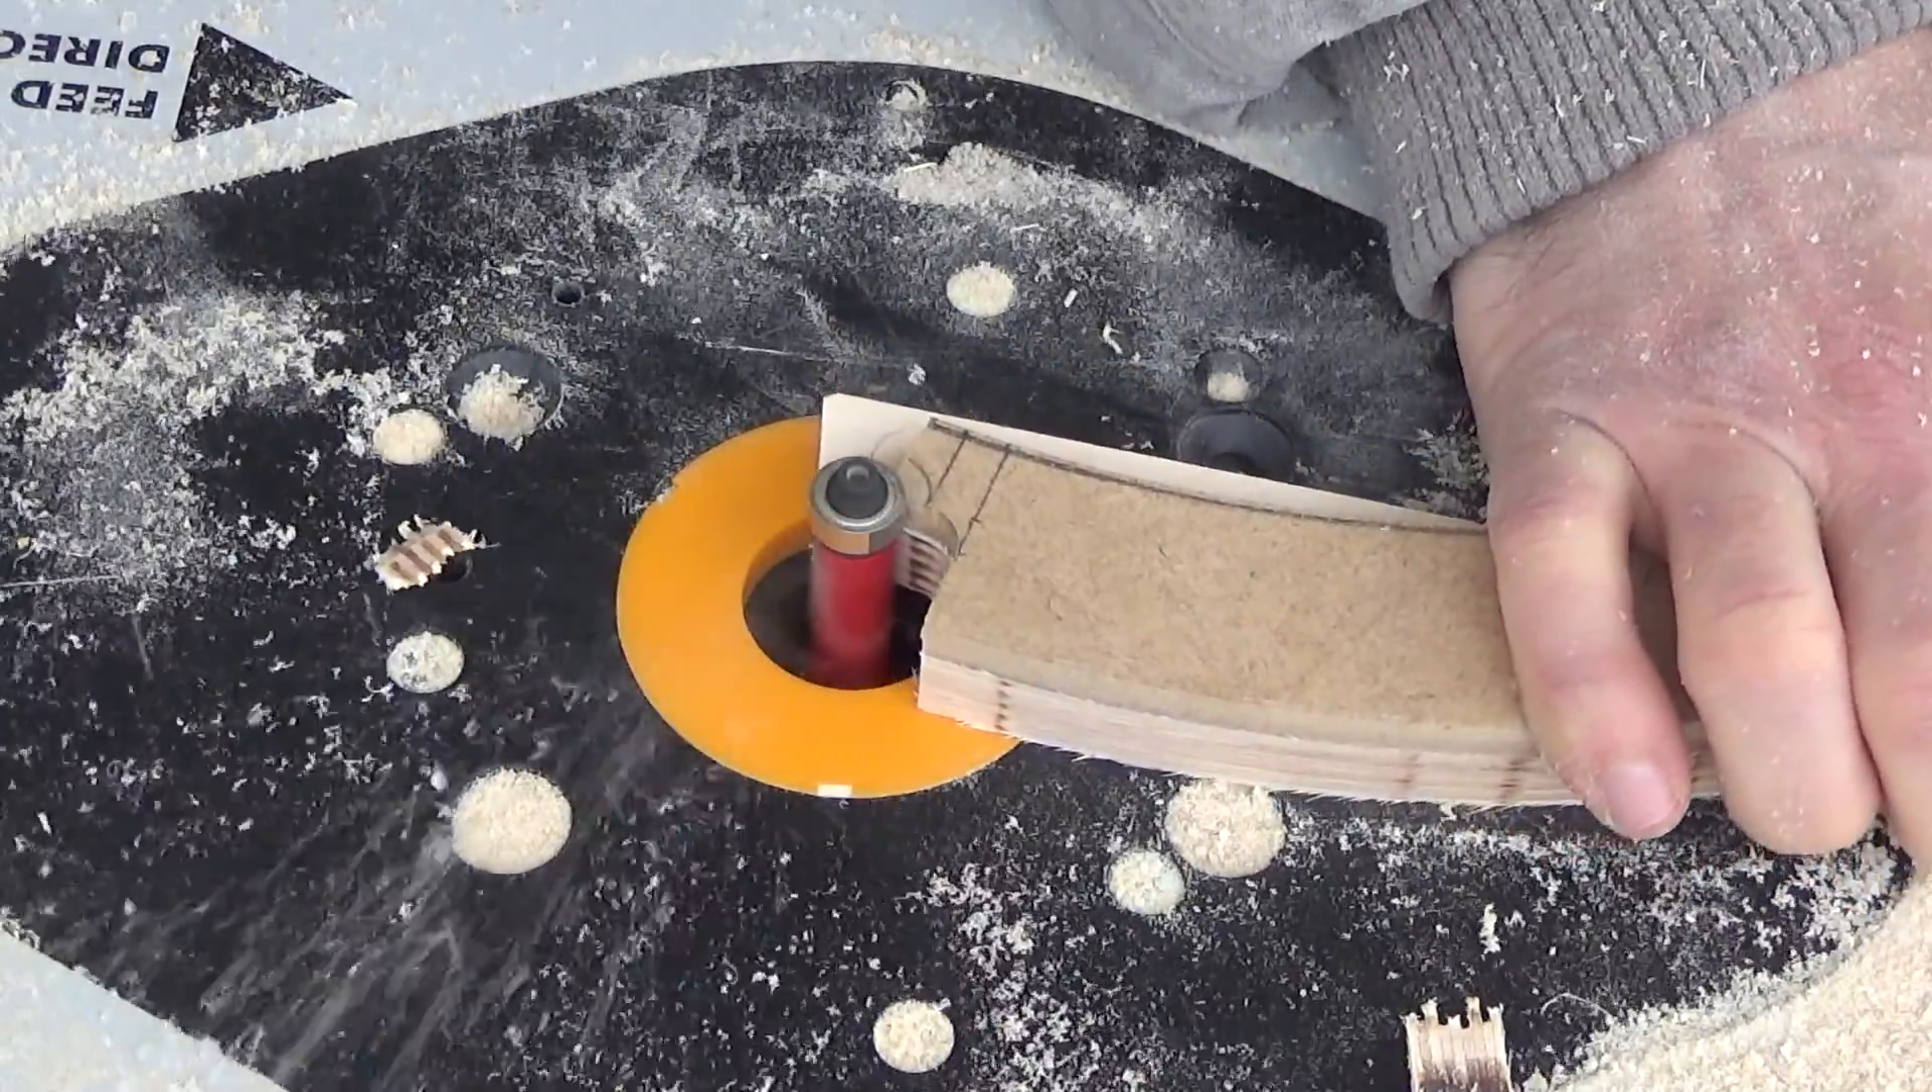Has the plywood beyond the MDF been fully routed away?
No.